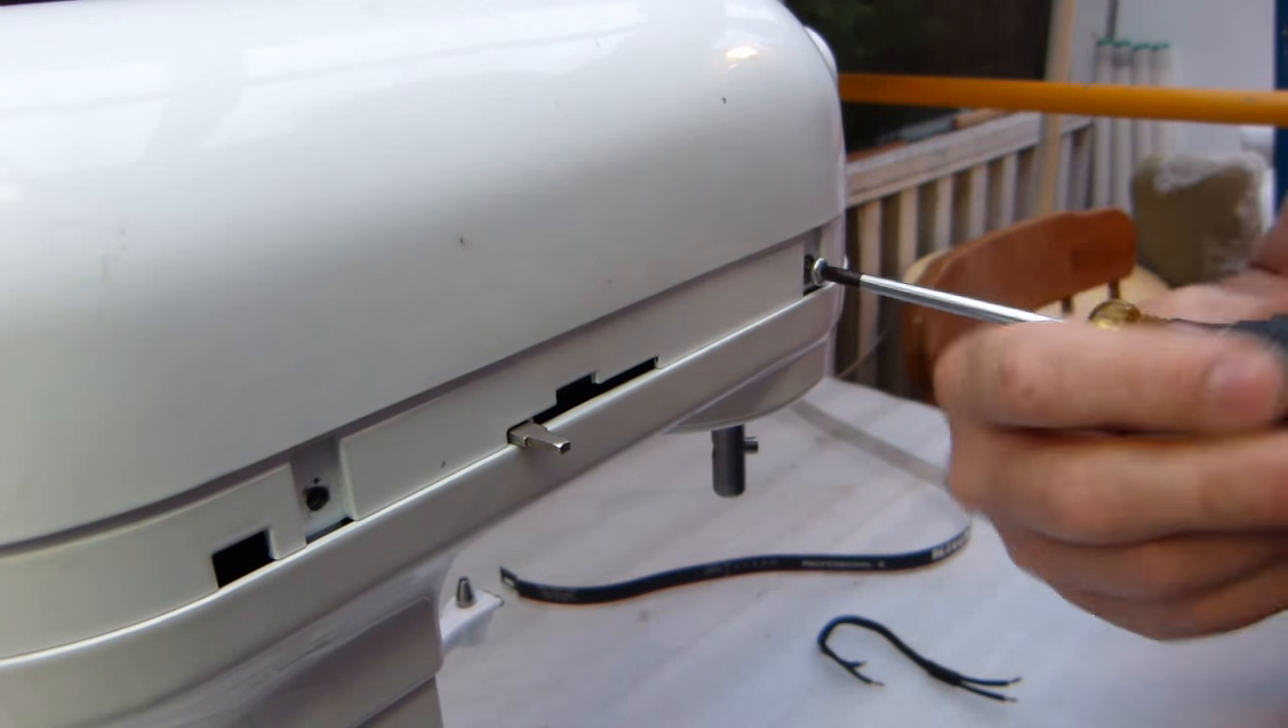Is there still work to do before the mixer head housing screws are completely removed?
Yes.